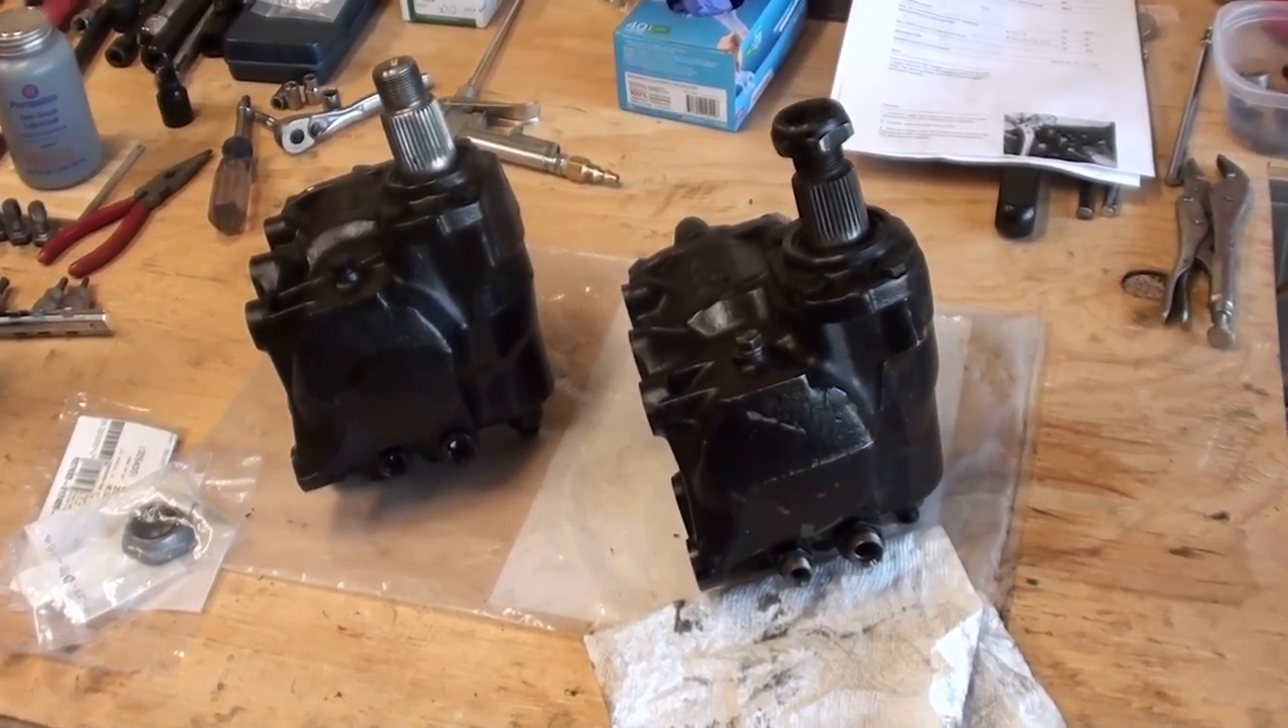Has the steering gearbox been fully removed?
Yes.